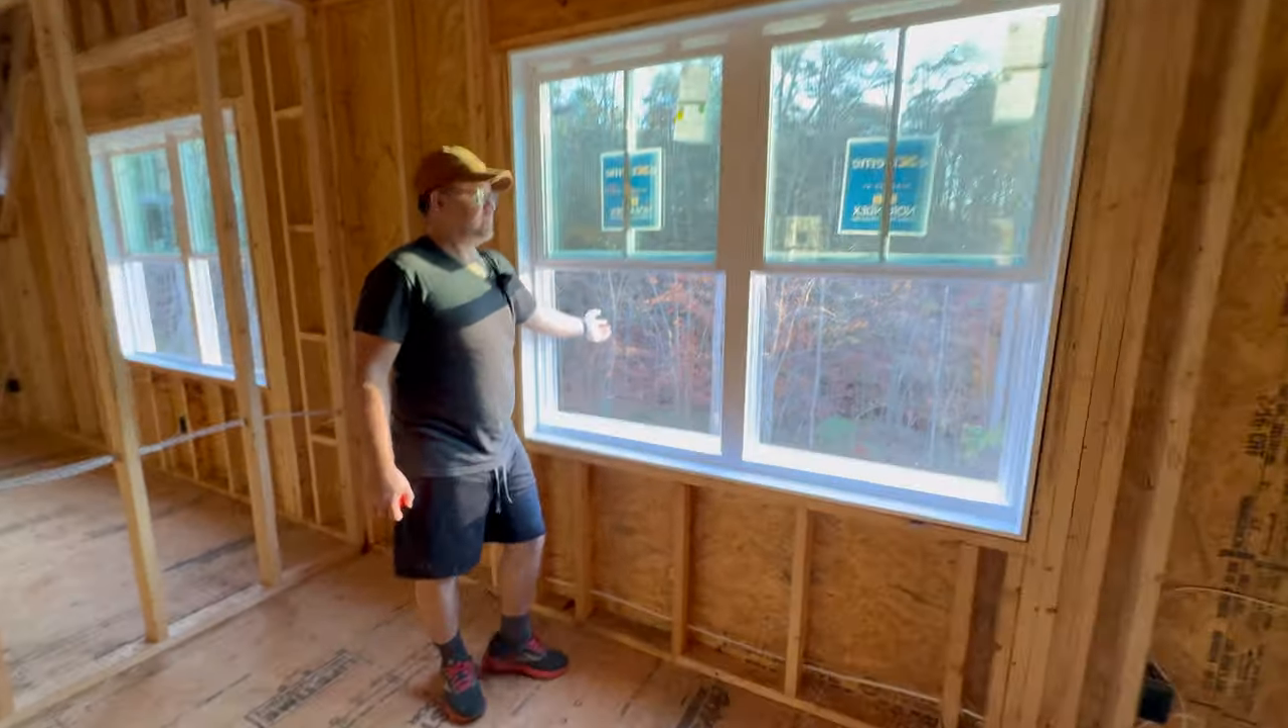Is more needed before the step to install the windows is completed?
No.